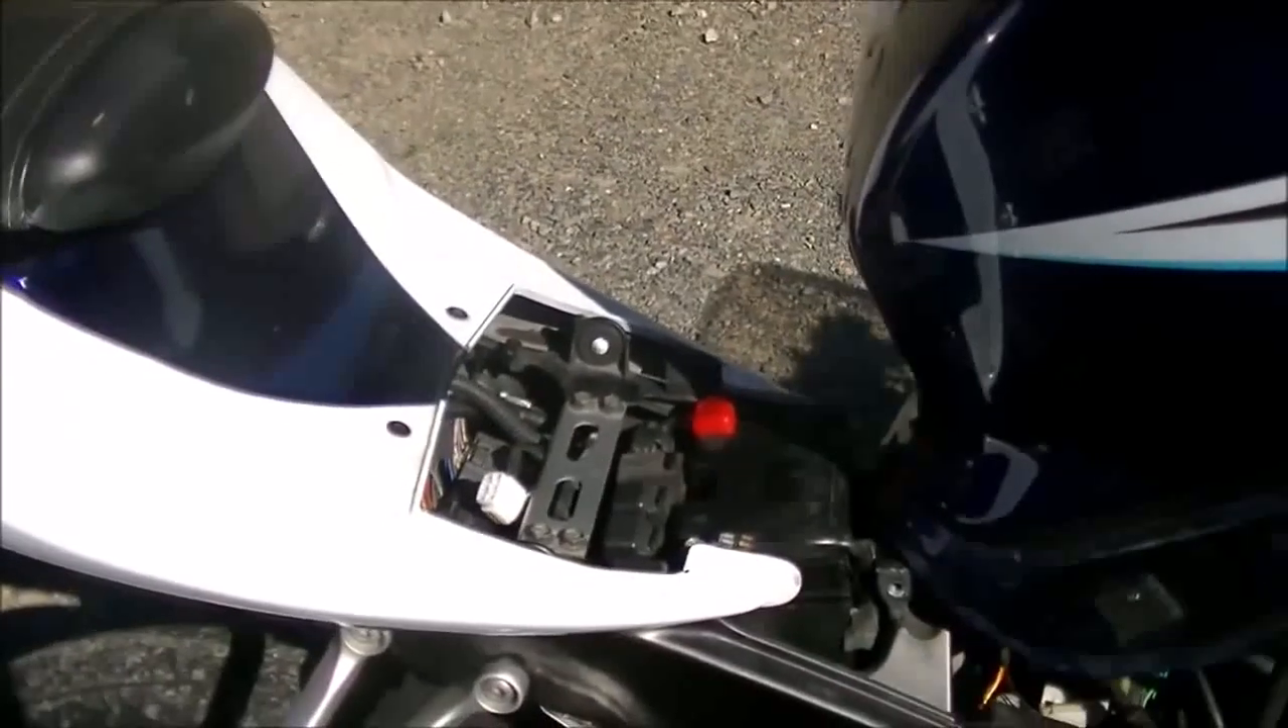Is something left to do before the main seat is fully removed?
No.